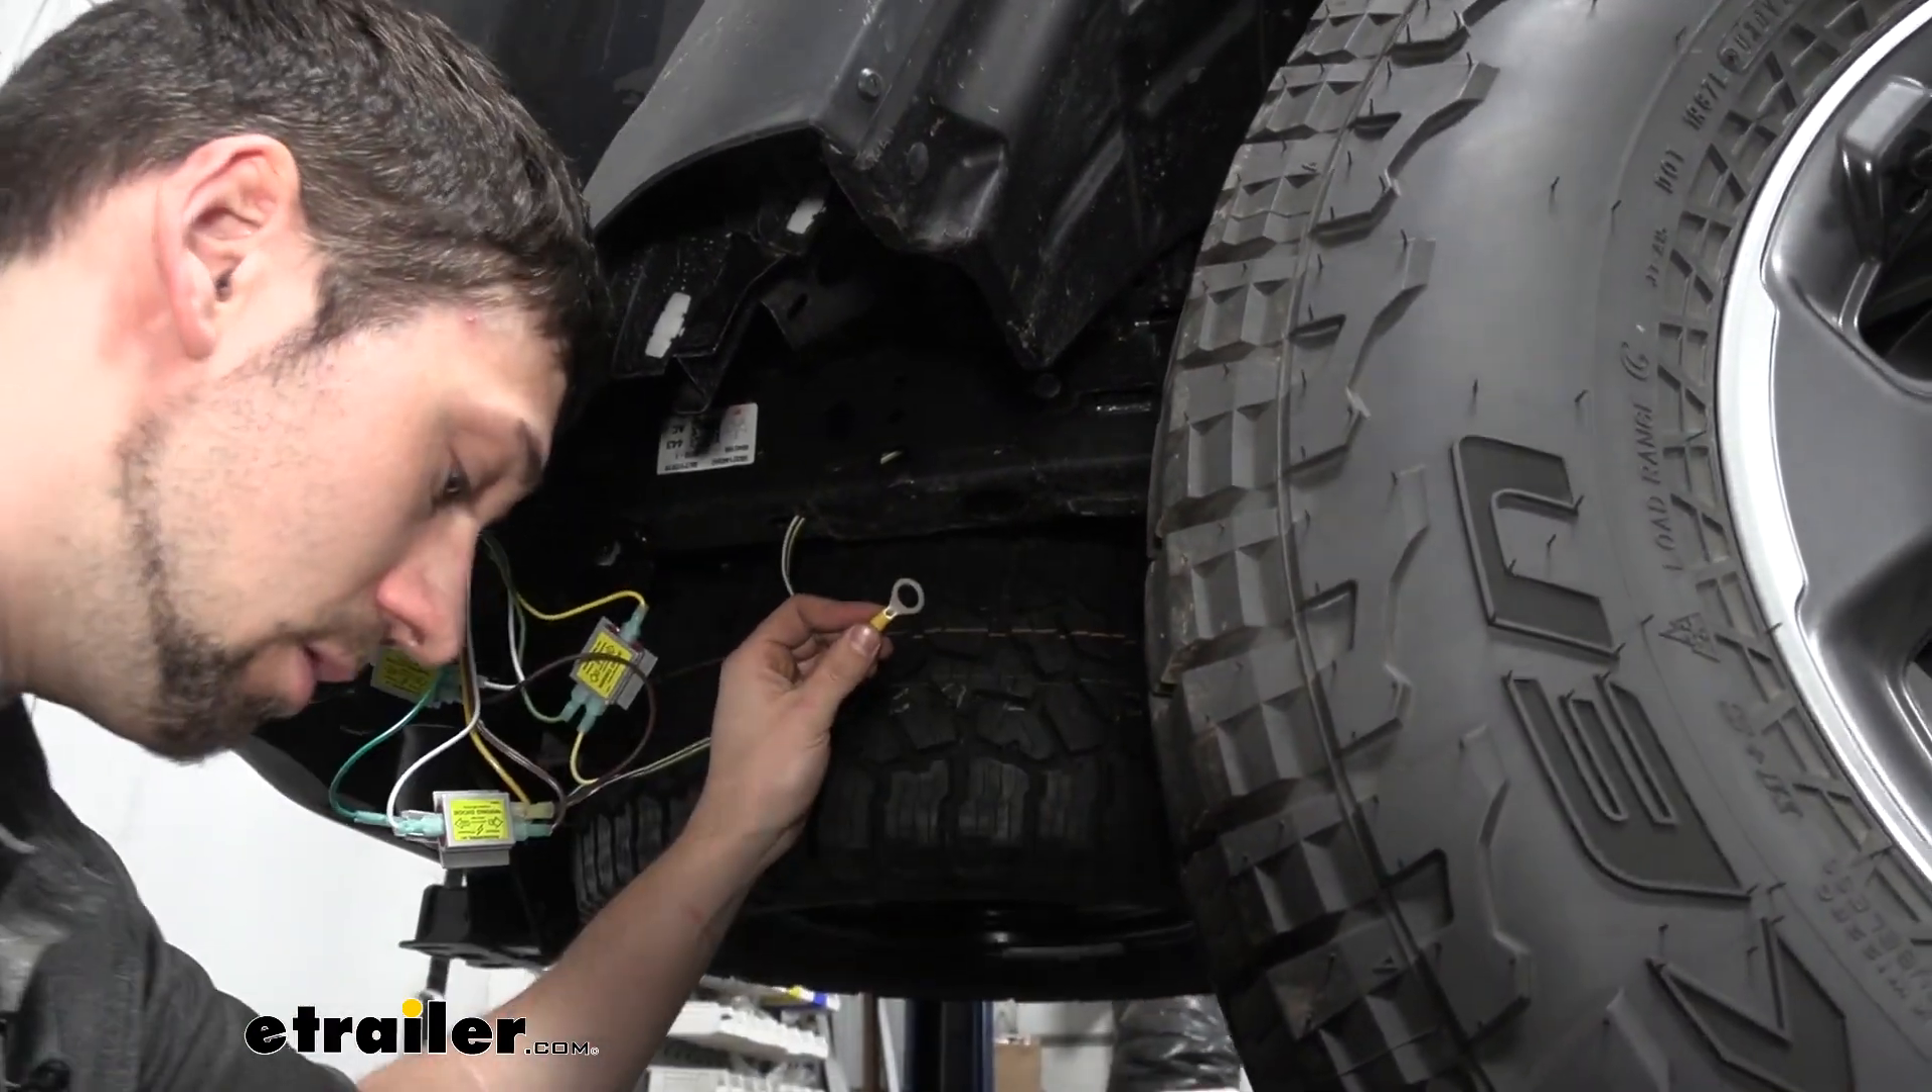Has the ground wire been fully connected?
No.